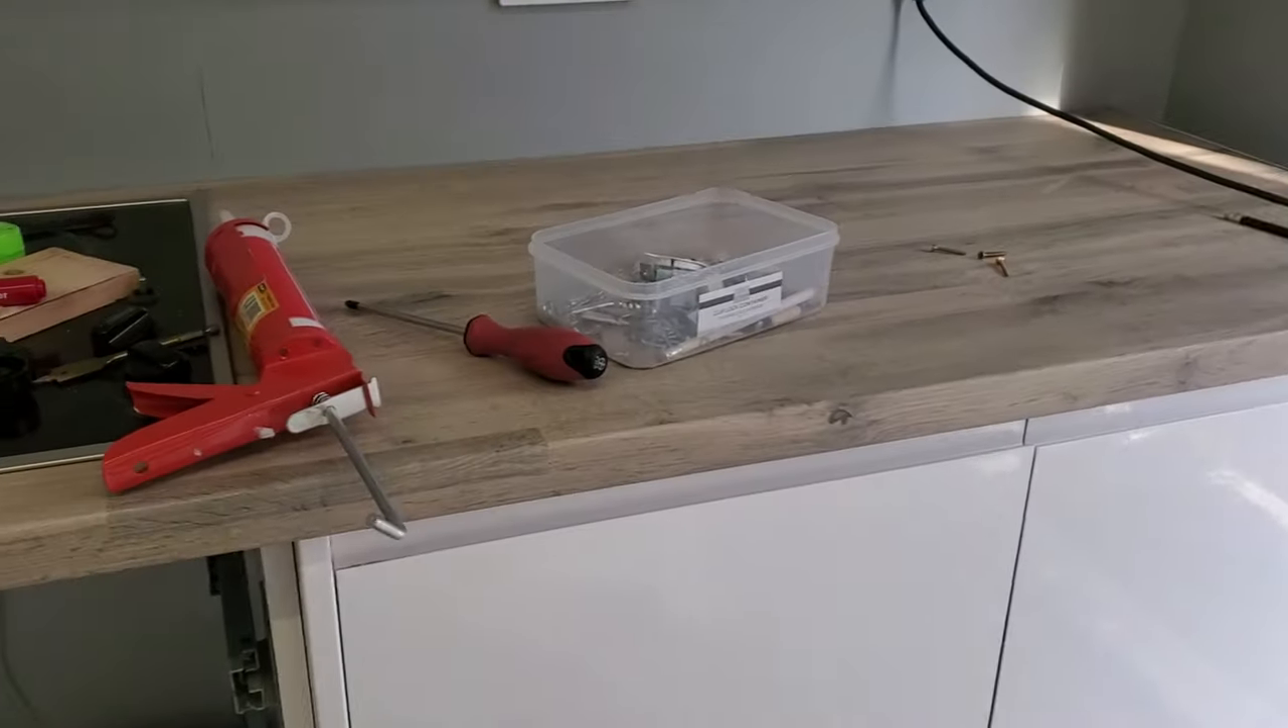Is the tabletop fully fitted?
Yes.